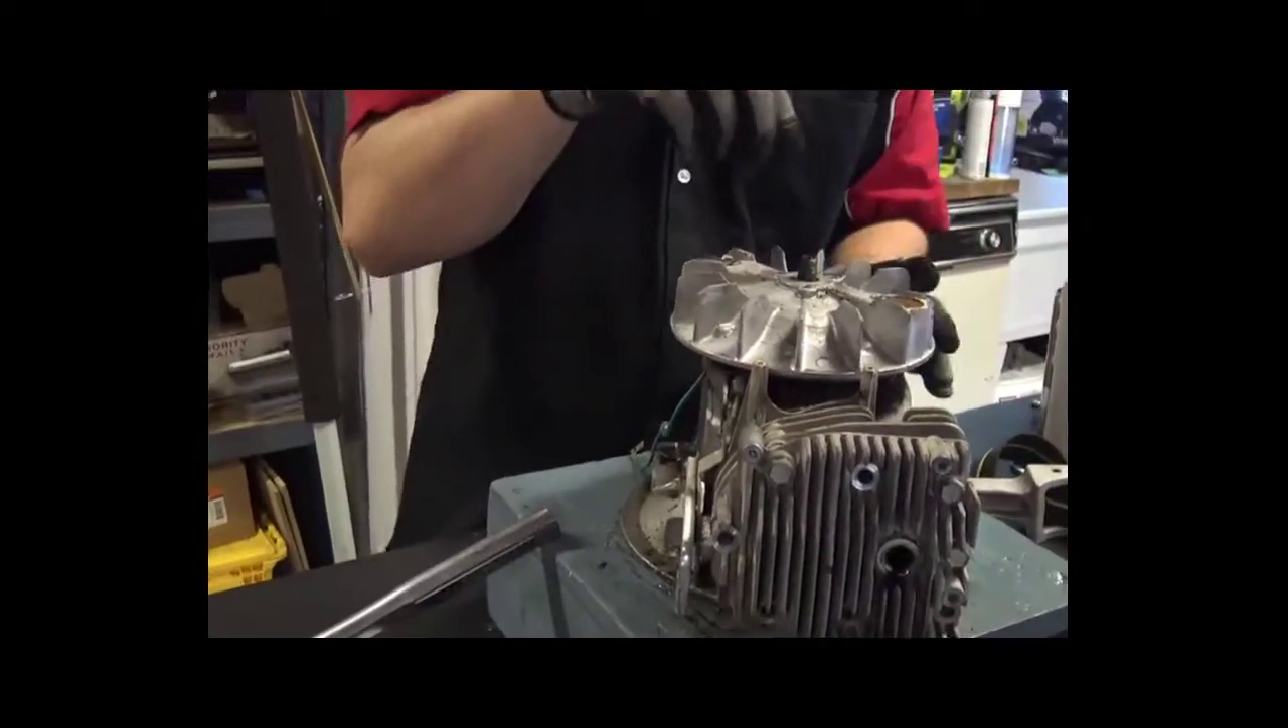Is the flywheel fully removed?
No.